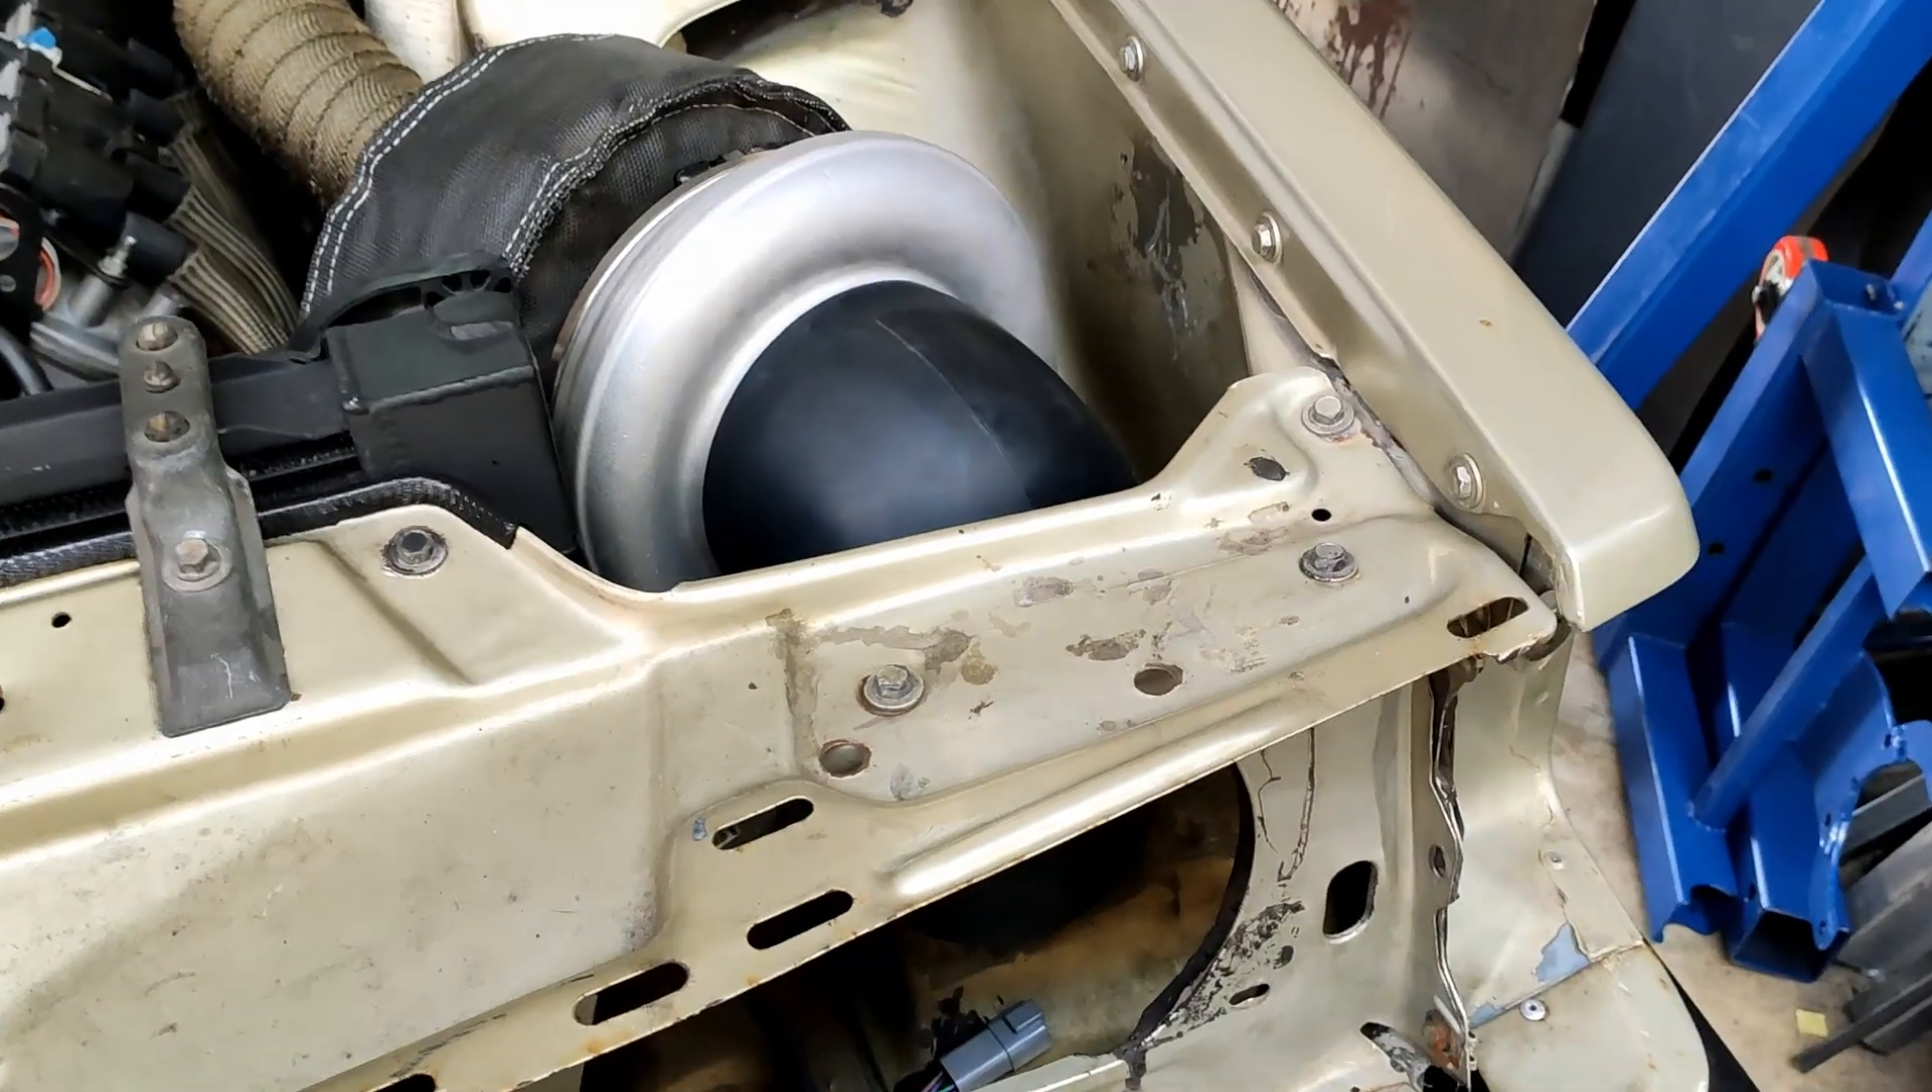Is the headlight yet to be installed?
Yes.